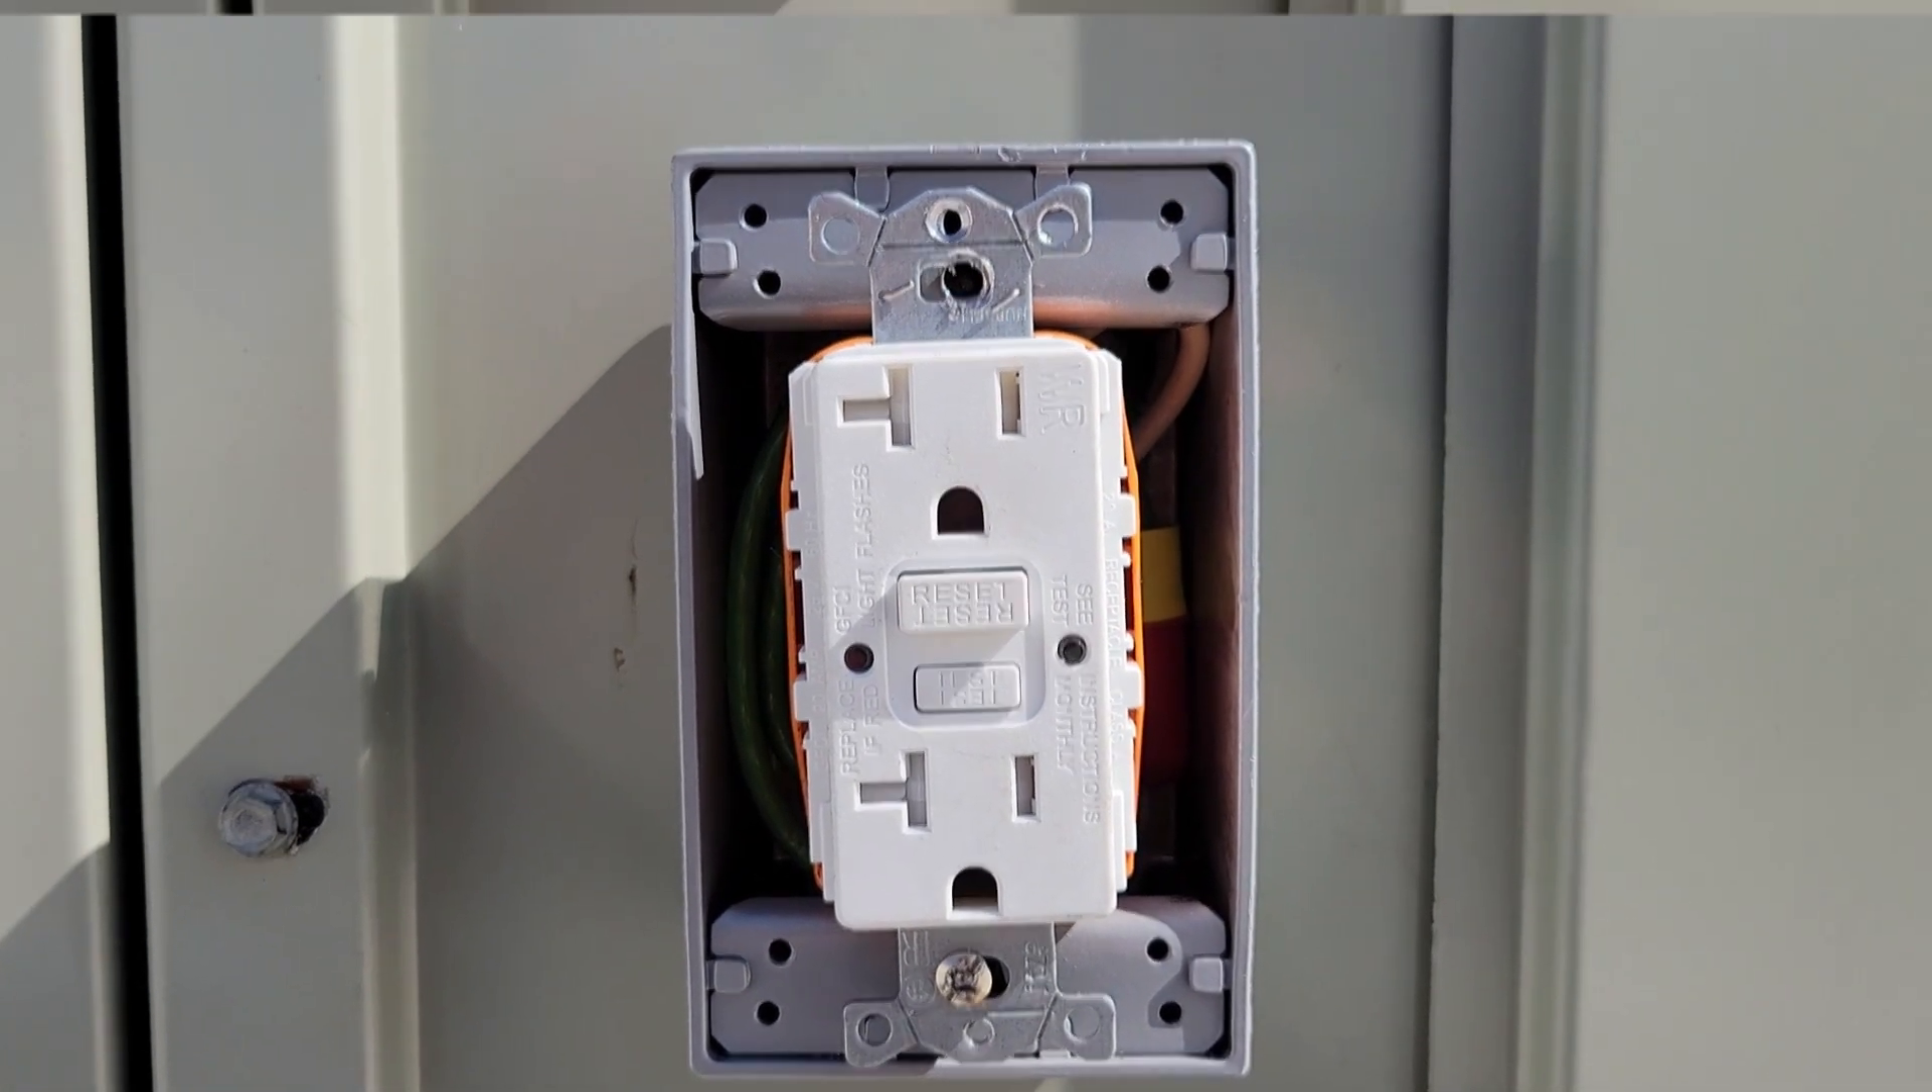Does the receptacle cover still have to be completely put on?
Yes.